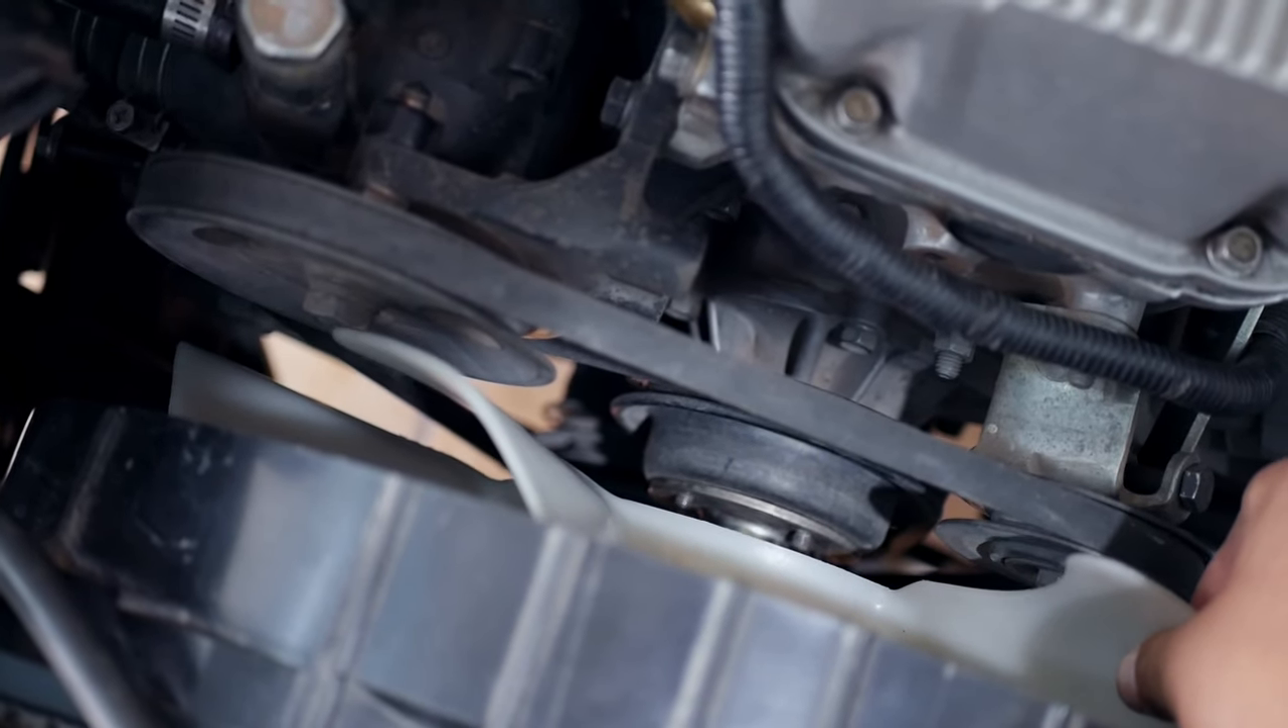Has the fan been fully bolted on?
No.